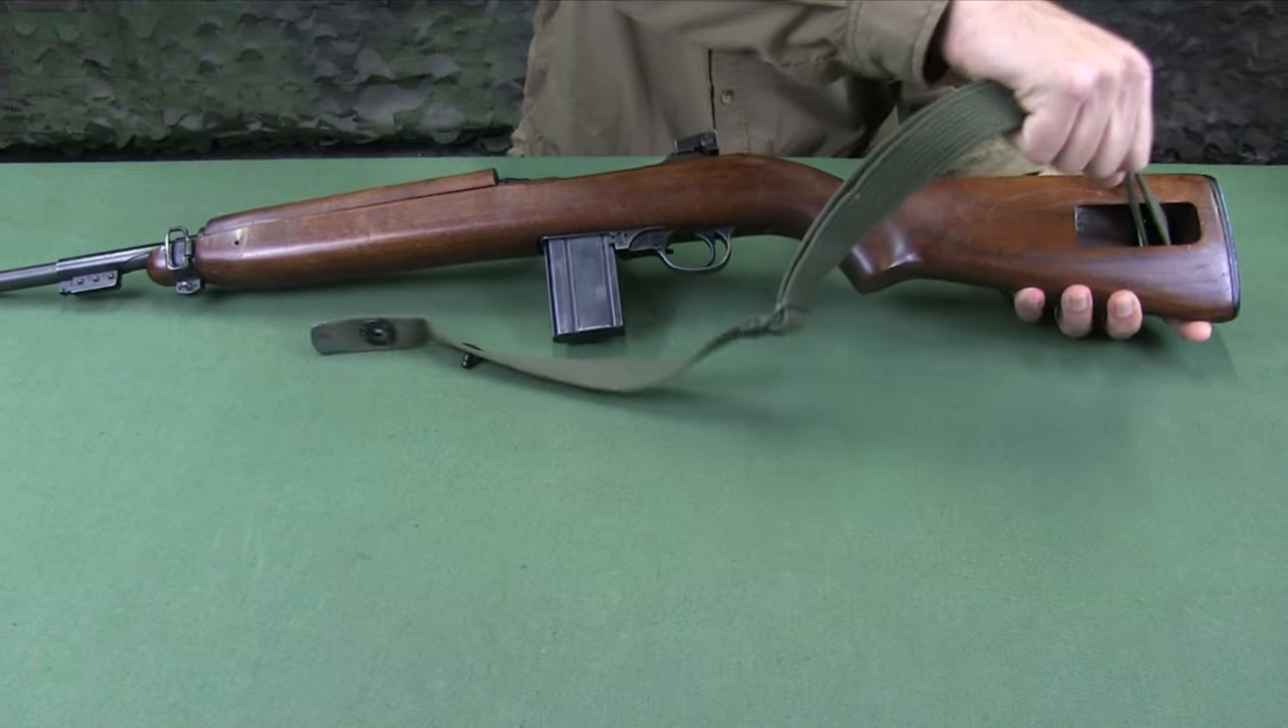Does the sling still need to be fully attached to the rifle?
Yes.